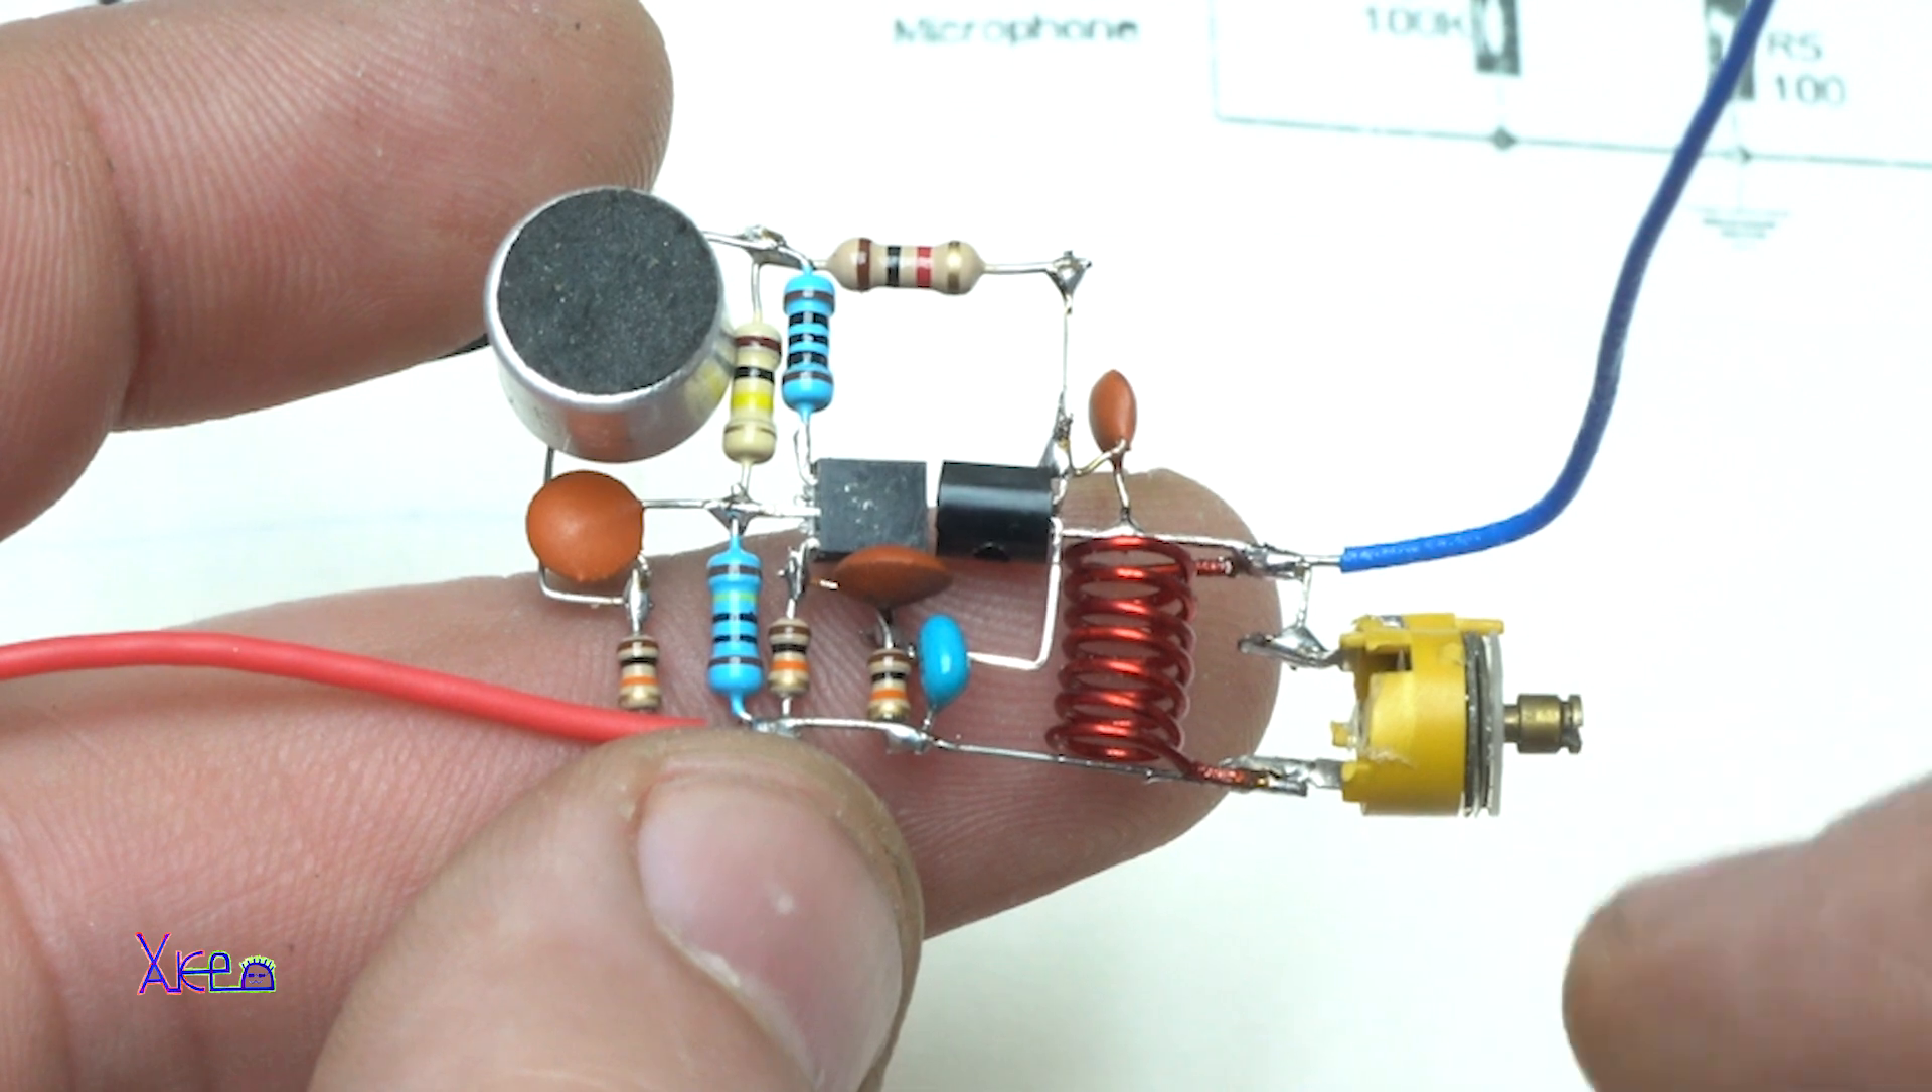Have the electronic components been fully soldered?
Yes.